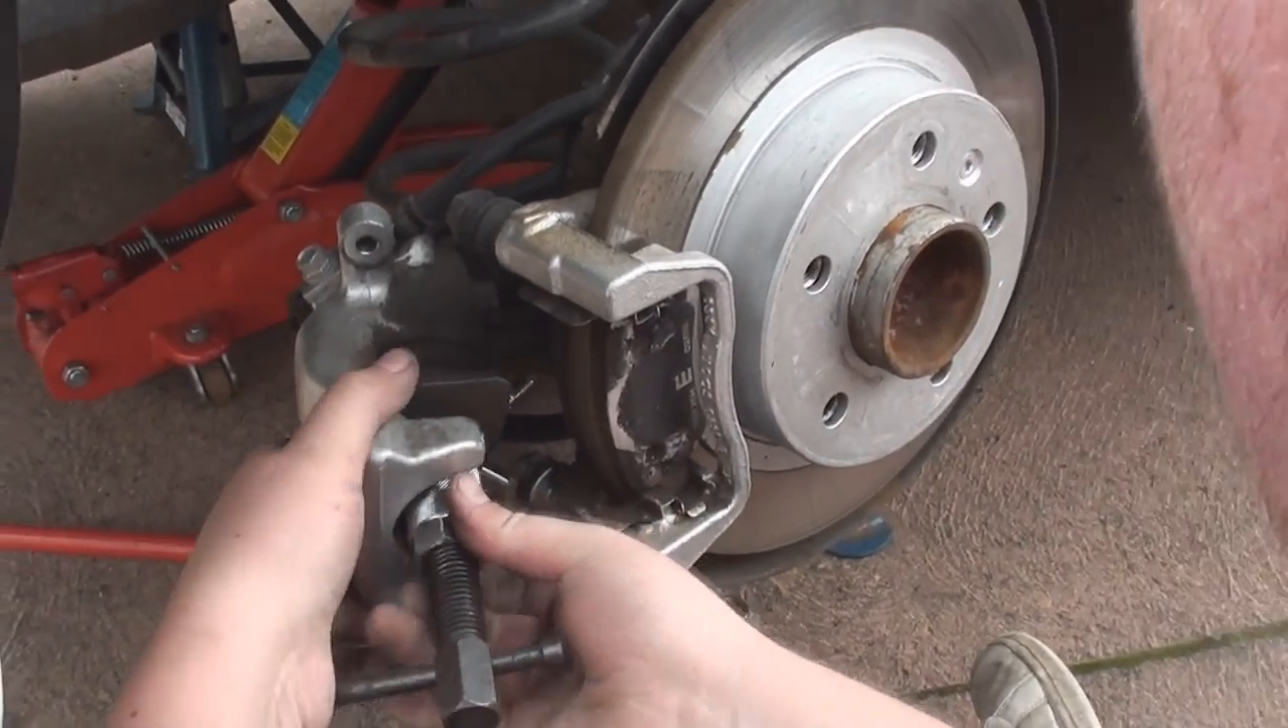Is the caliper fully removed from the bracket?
Yes.